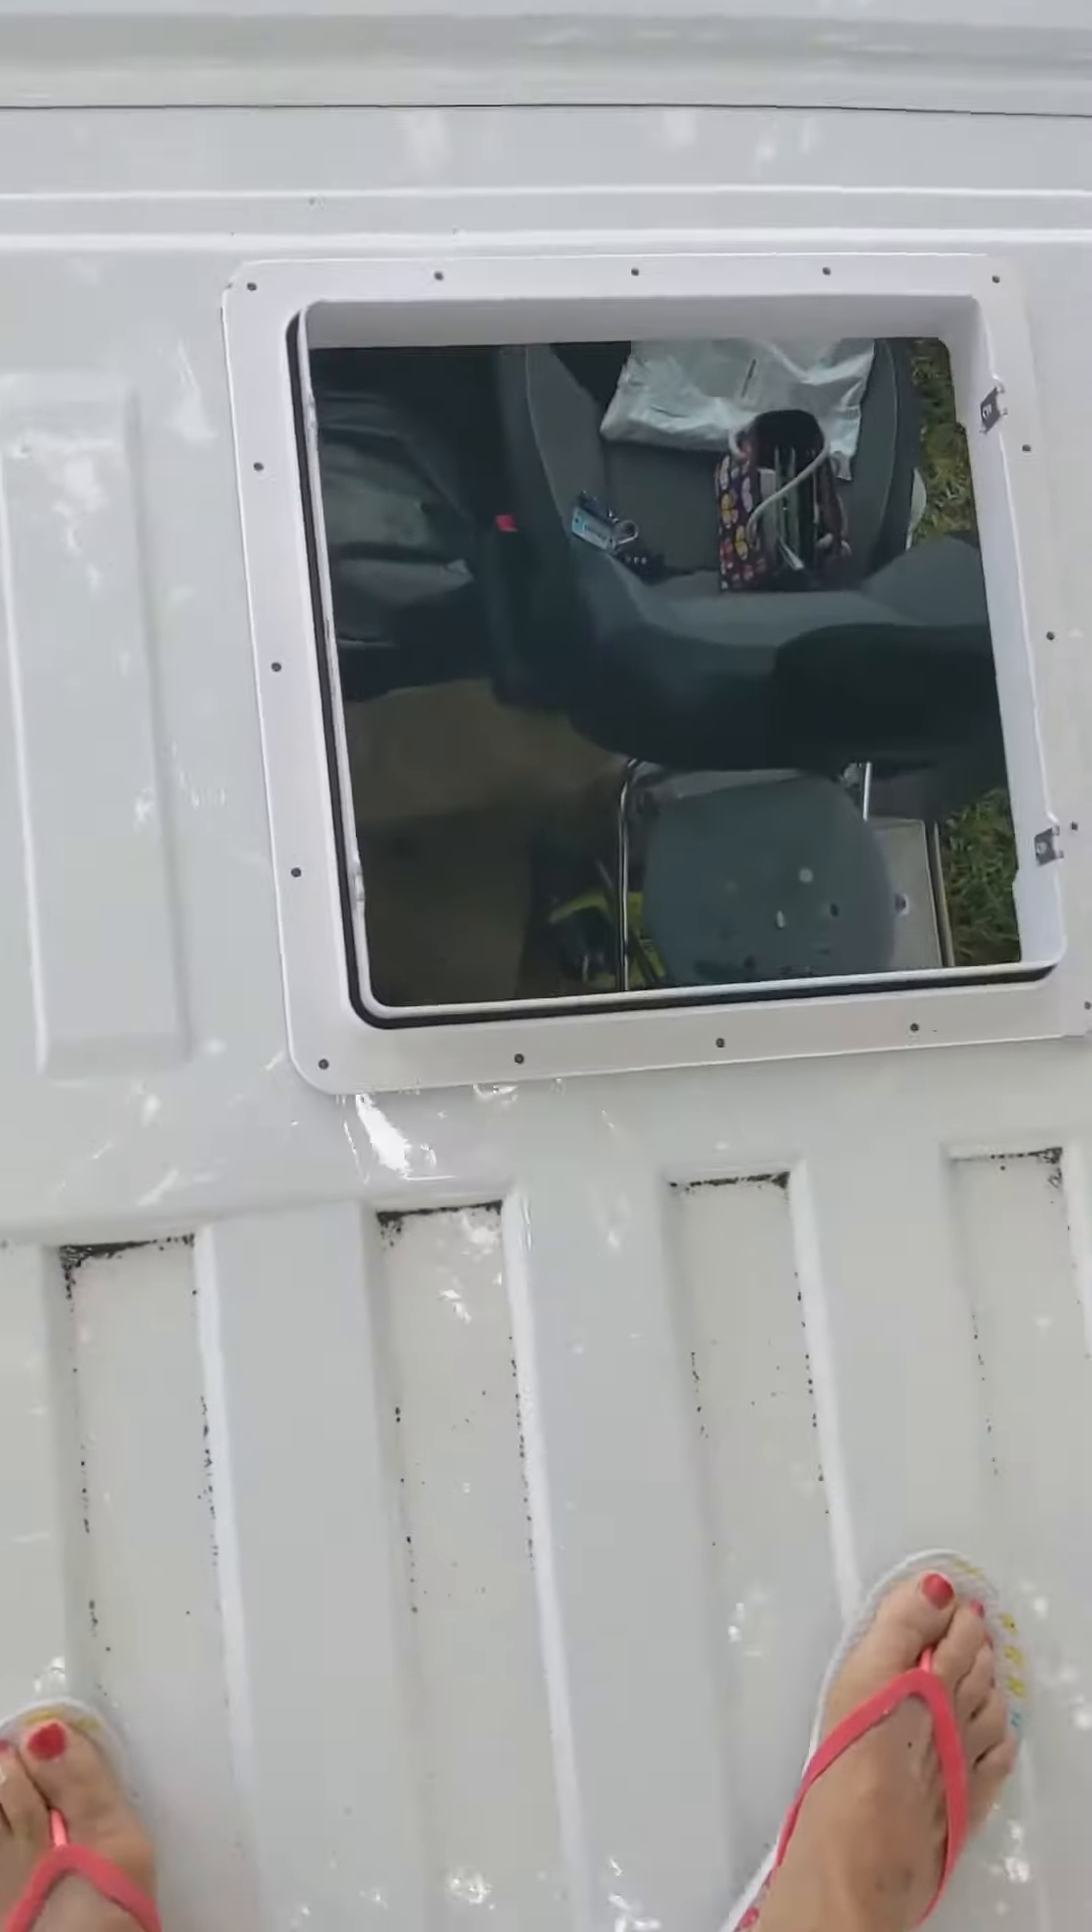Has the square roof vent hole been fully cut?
Yes.